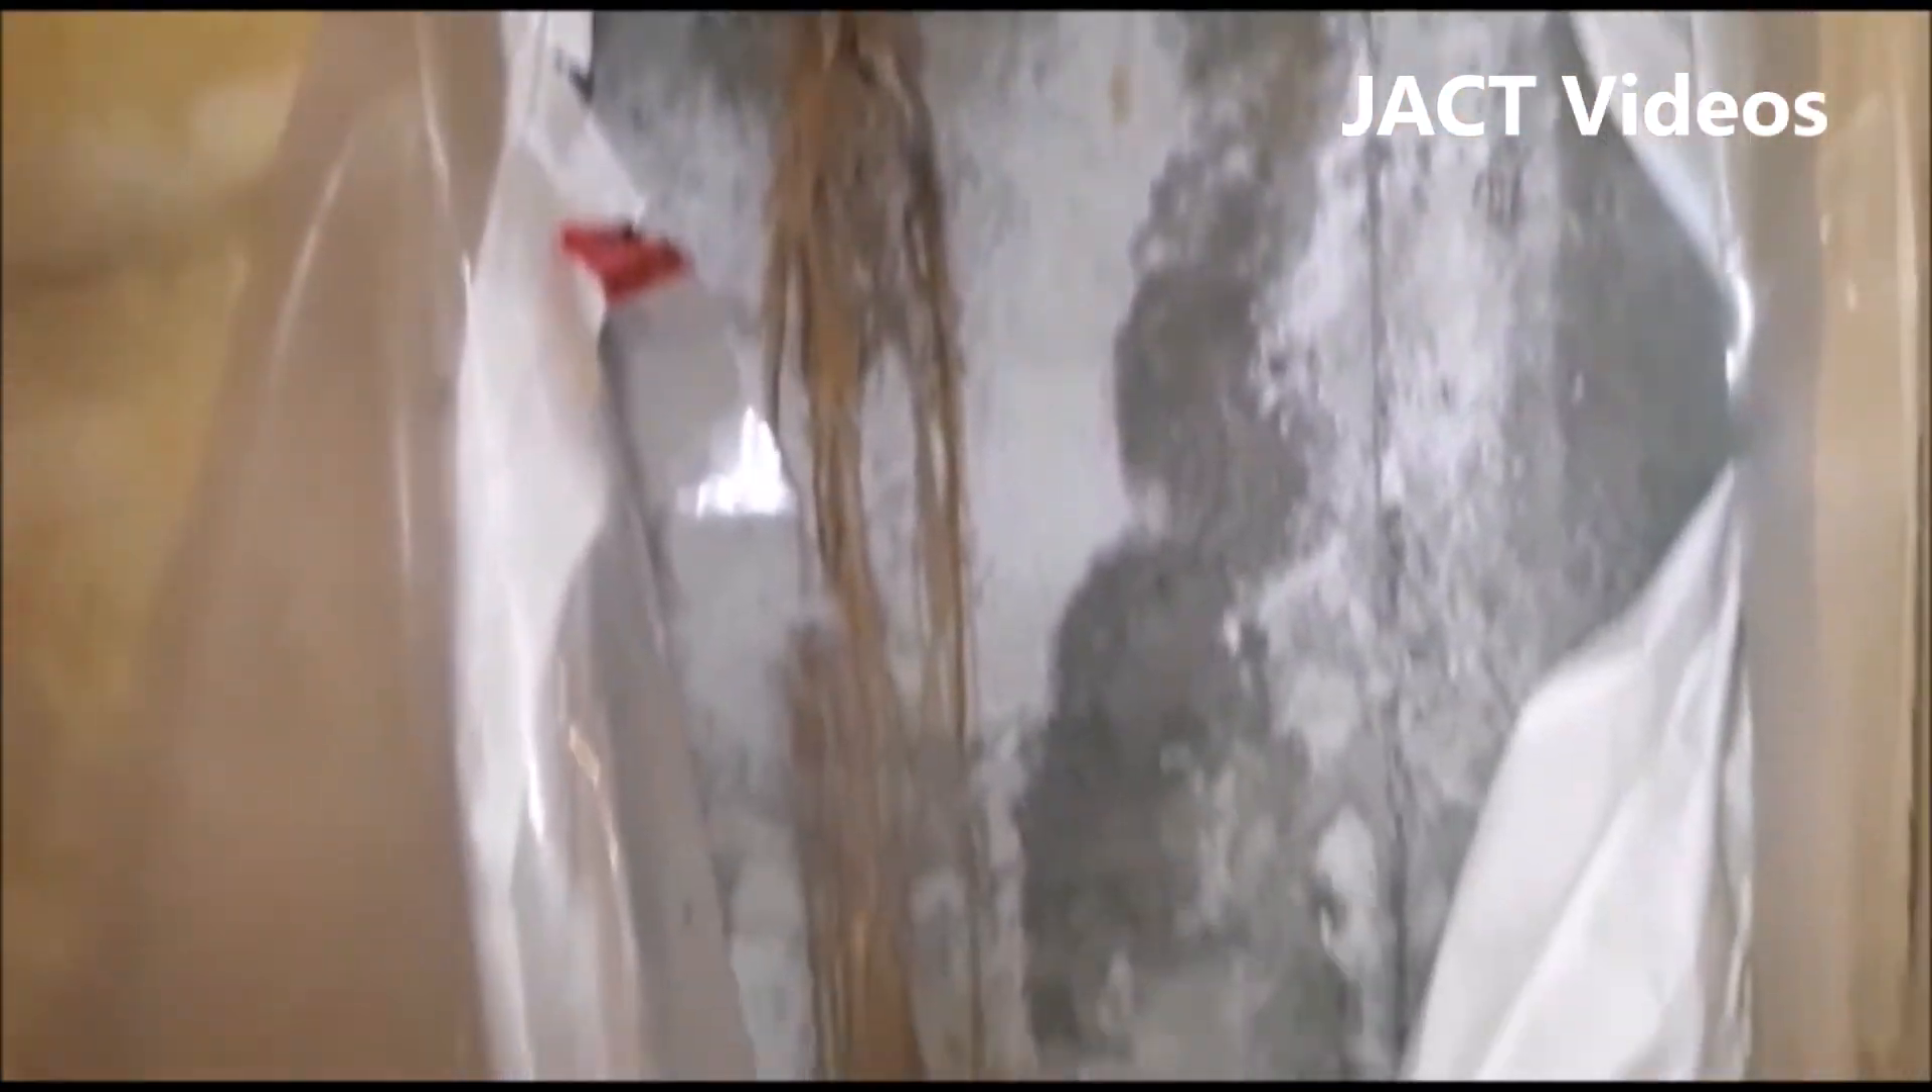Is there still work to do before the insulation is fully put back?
Yes.